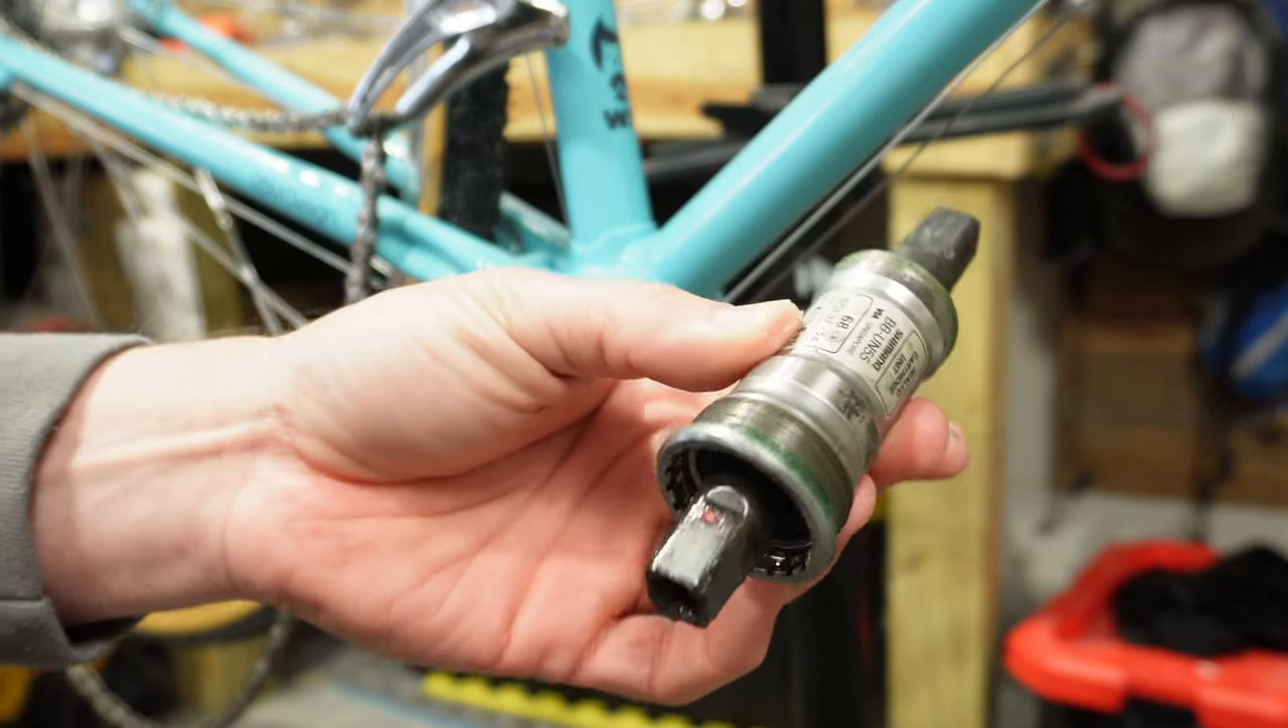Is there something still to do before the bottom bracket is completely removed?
No.